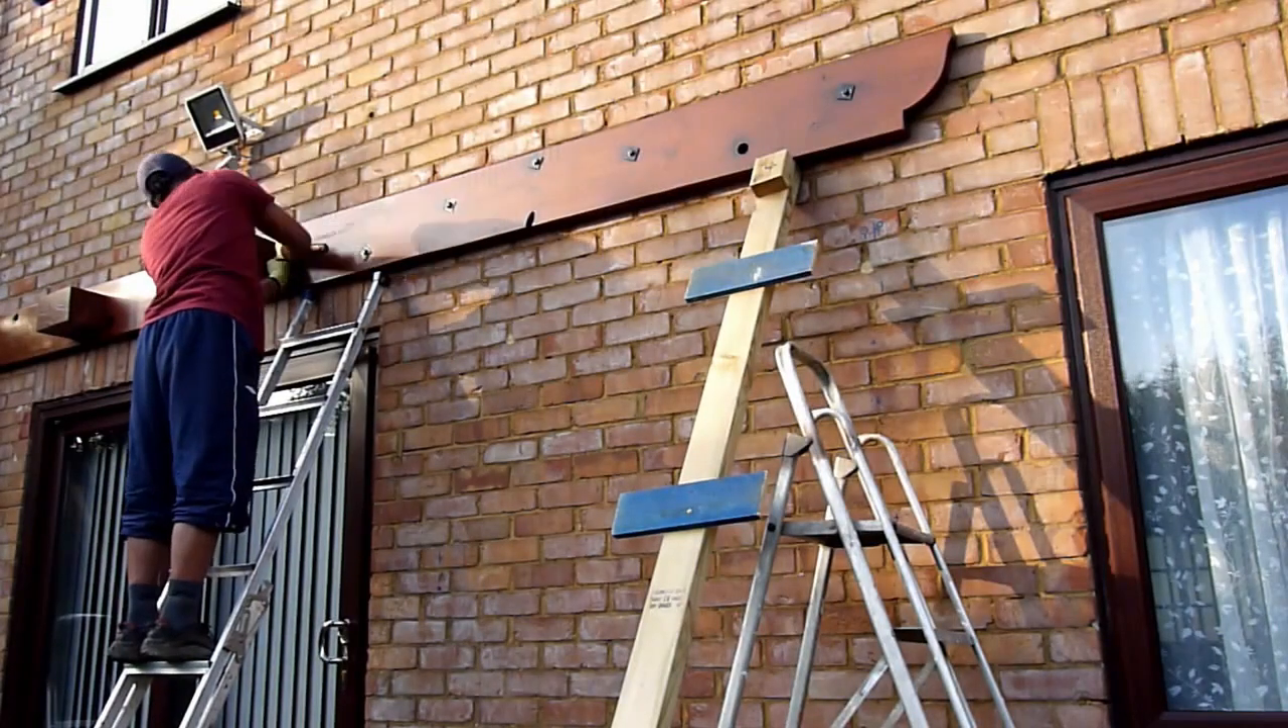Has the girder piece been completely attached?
No.